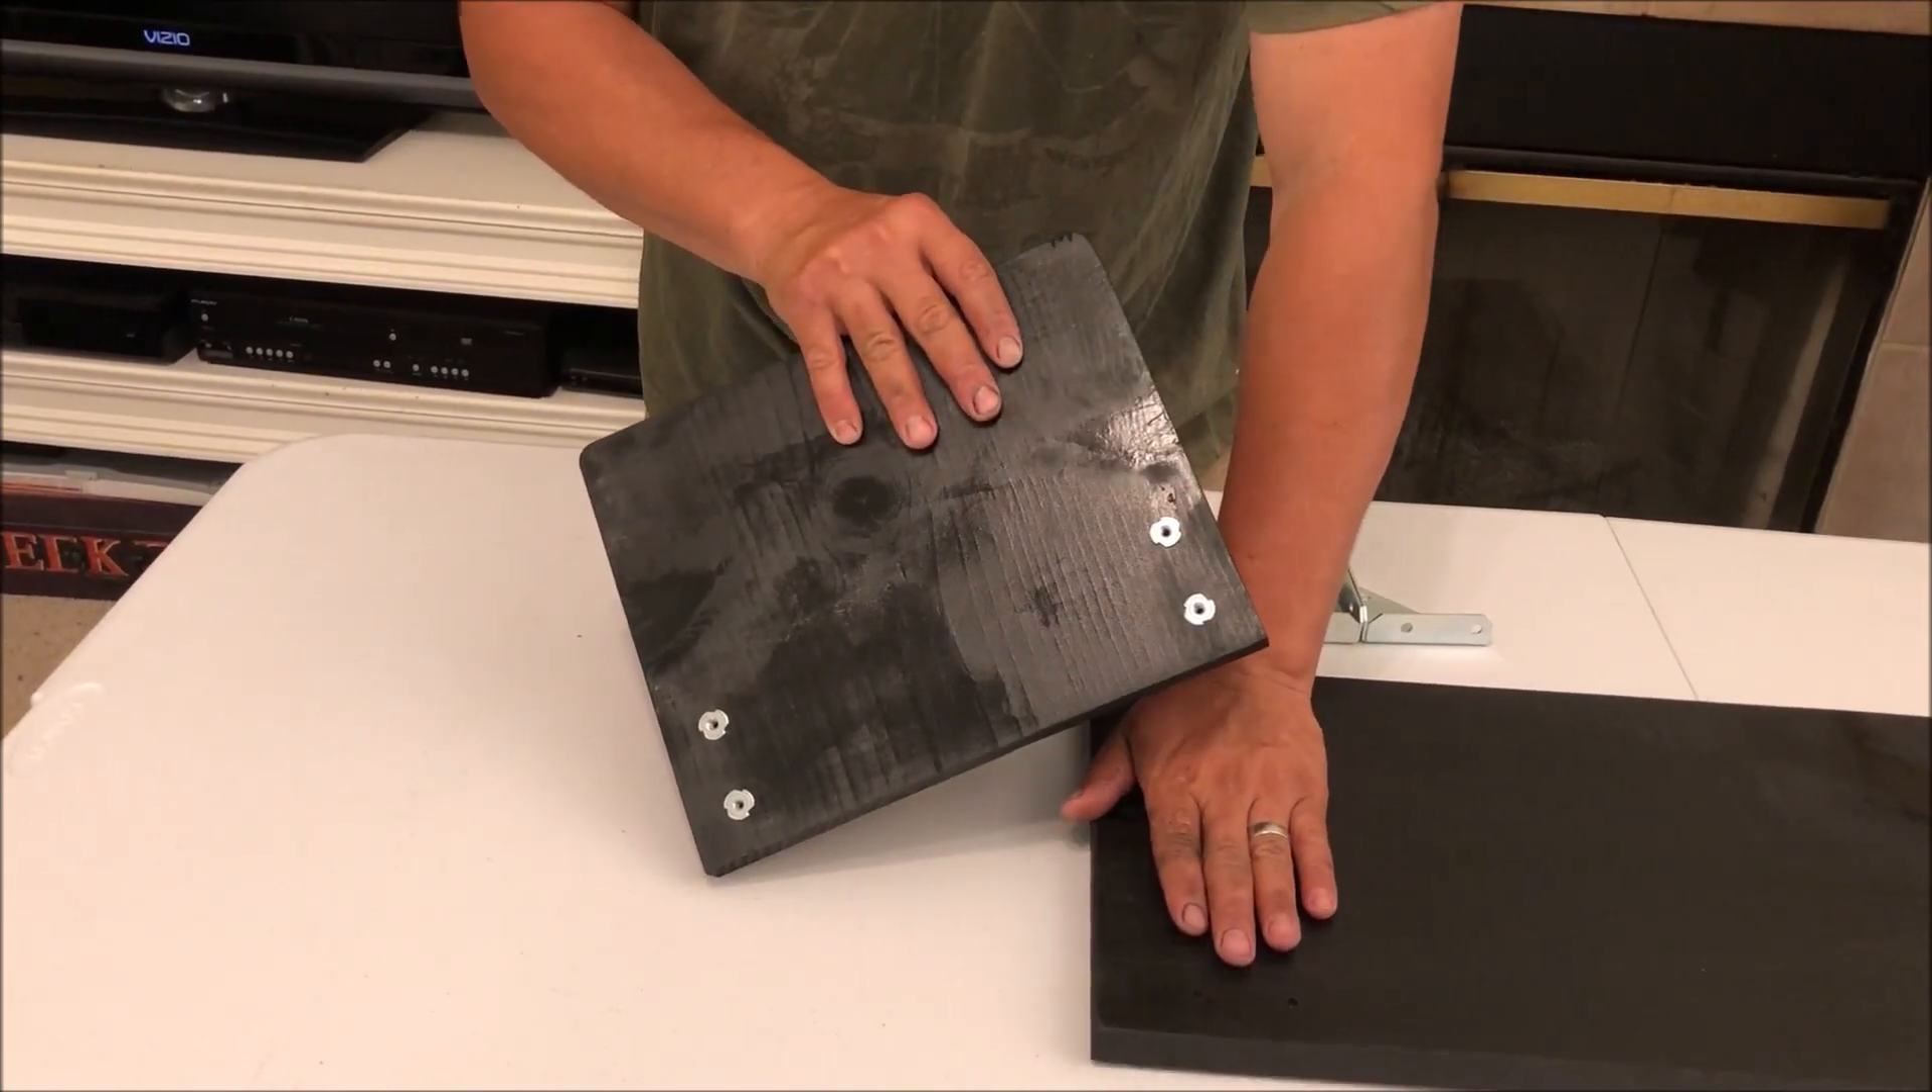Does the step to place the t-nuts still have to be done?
No.